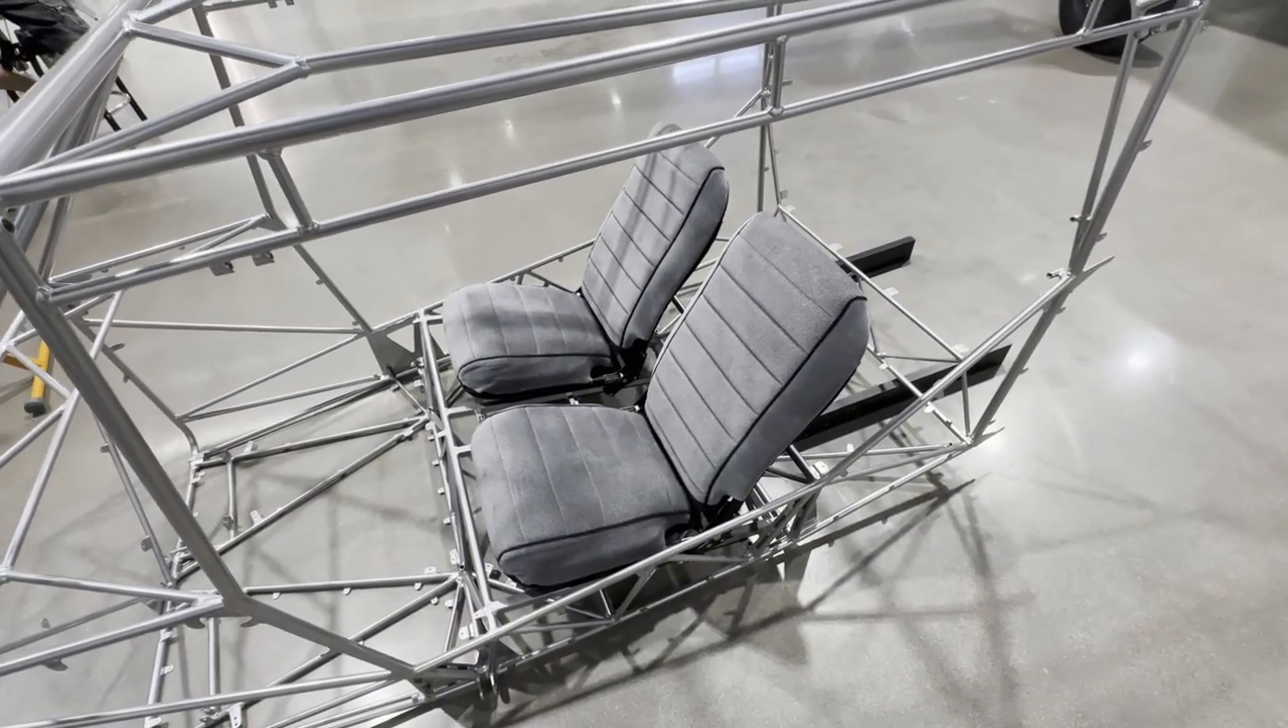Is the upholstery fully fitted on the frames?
Yes.